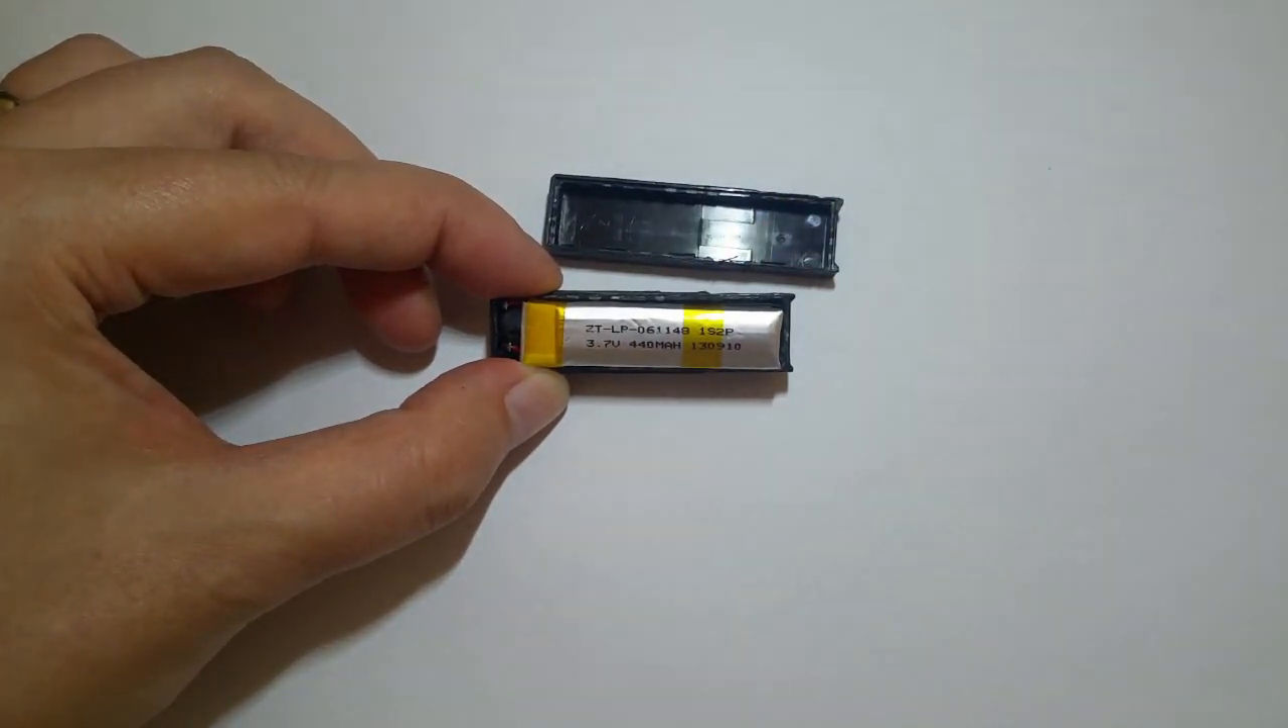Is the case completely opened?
Yes.